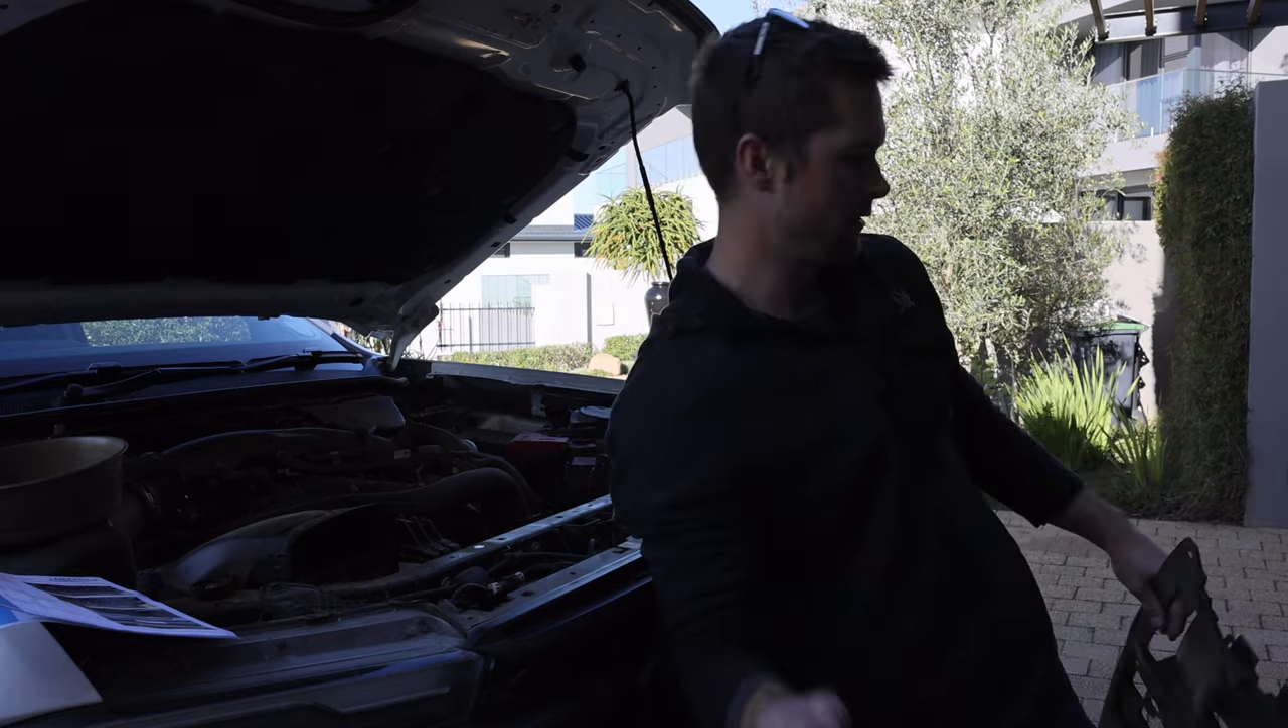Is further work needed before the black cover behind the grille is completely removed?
No.